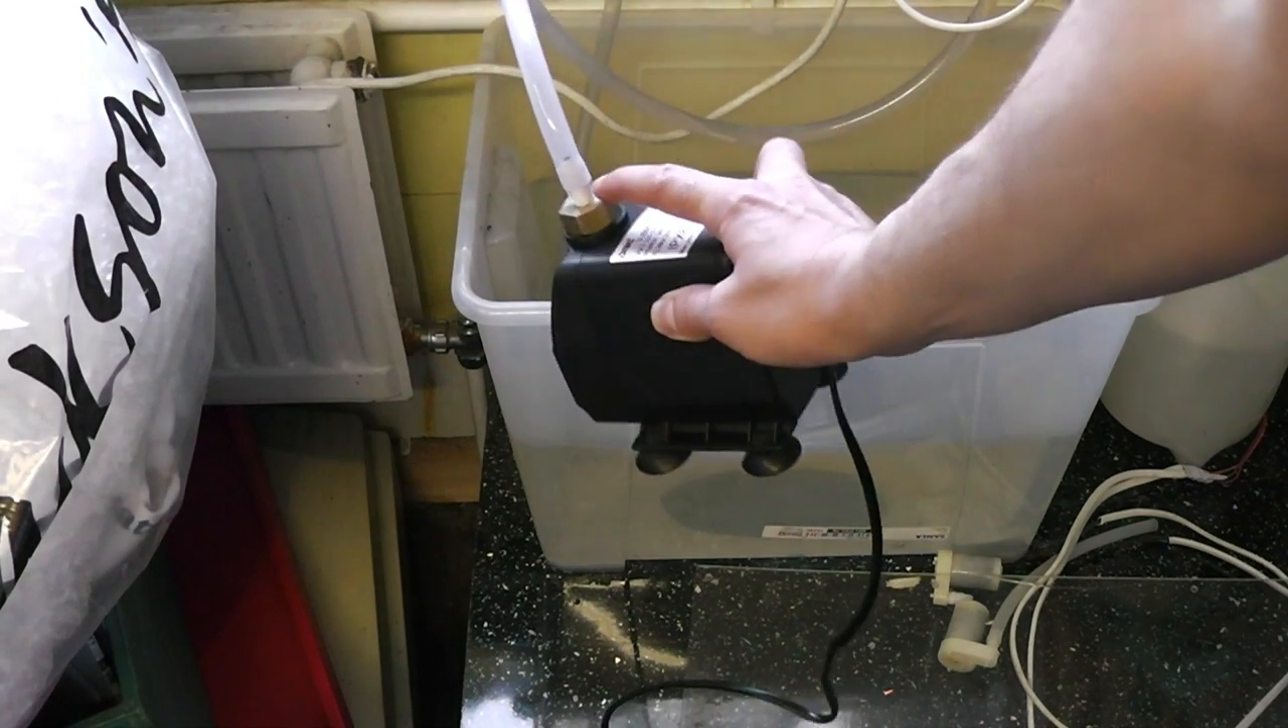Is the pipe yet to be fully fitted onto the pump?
No.